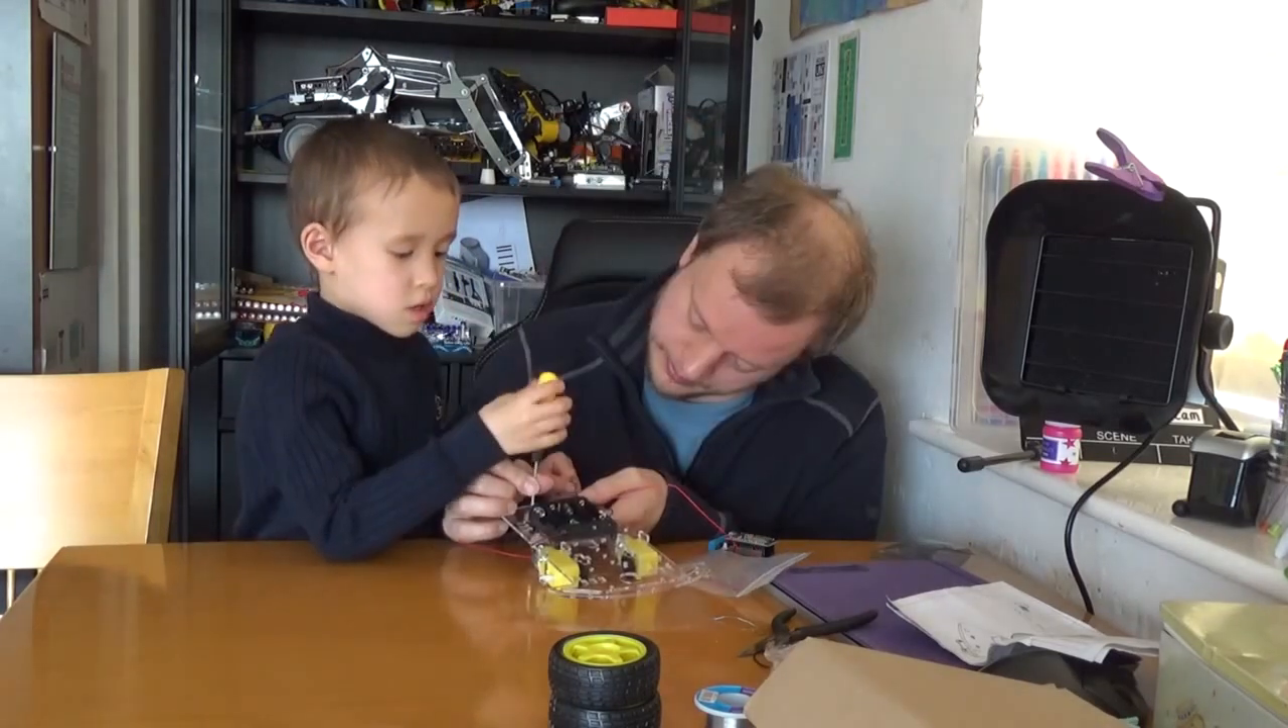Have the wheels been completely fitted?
No.